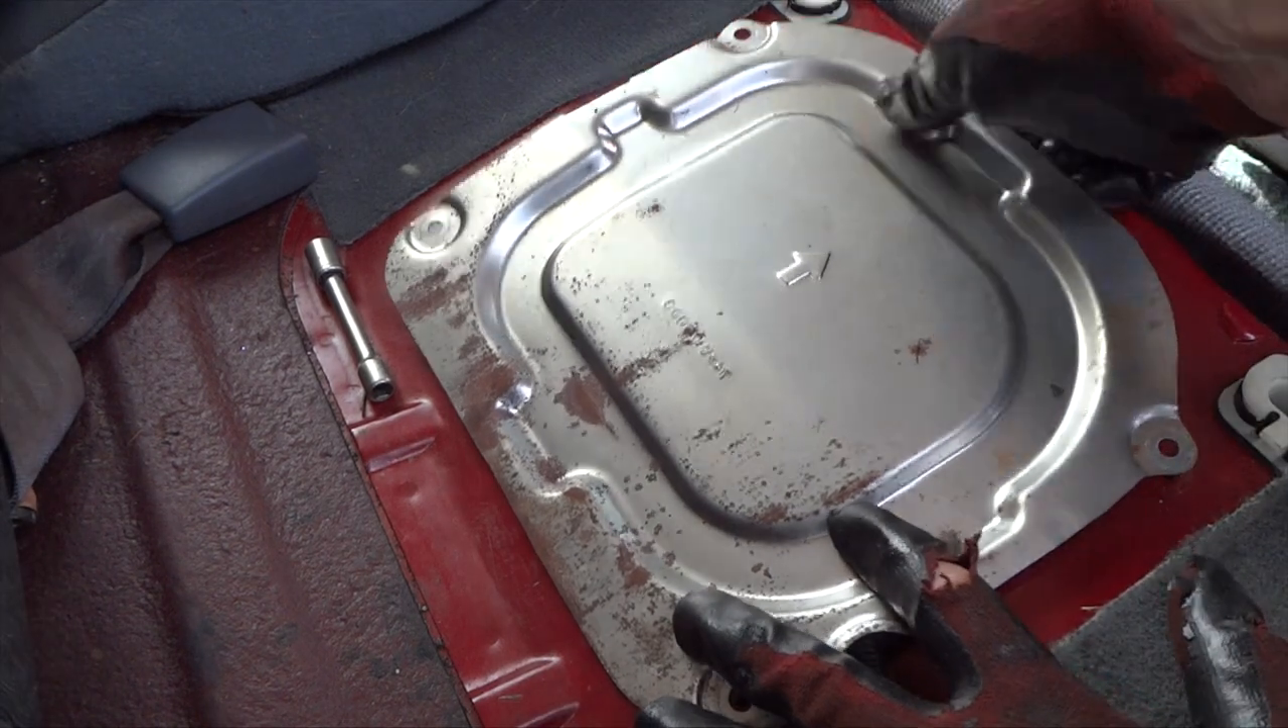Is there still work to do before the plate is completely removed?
Yes.